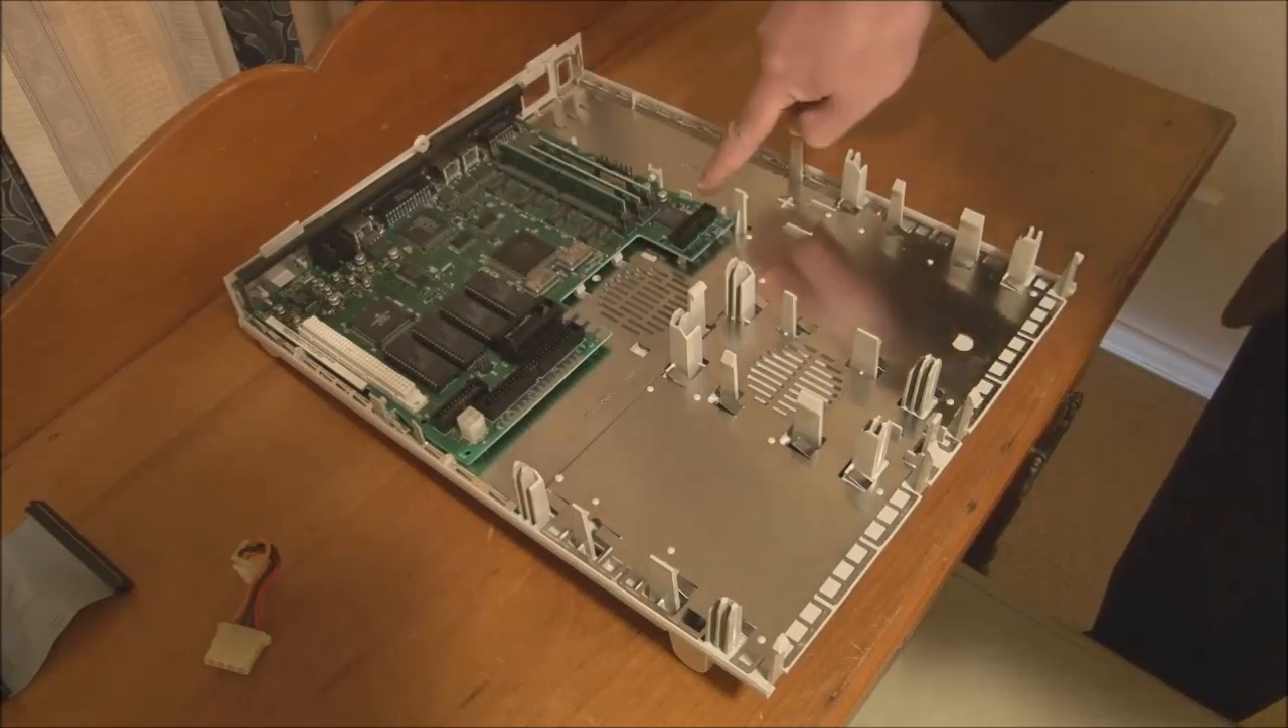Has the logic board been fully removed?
No.